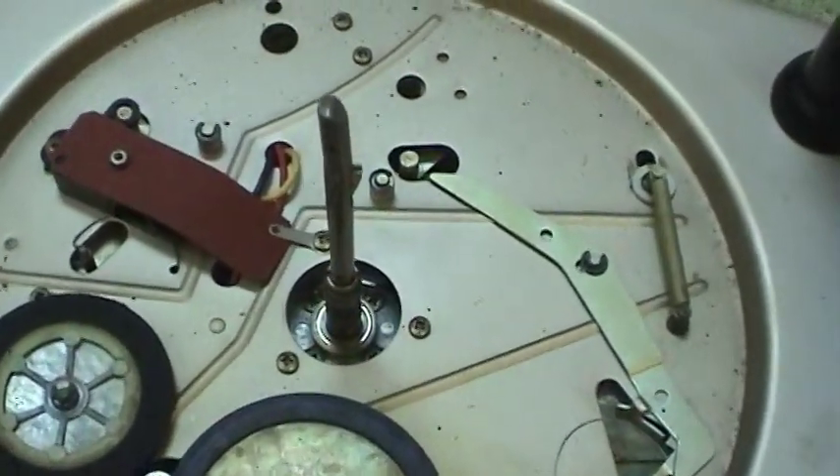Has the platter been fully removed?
Yes.